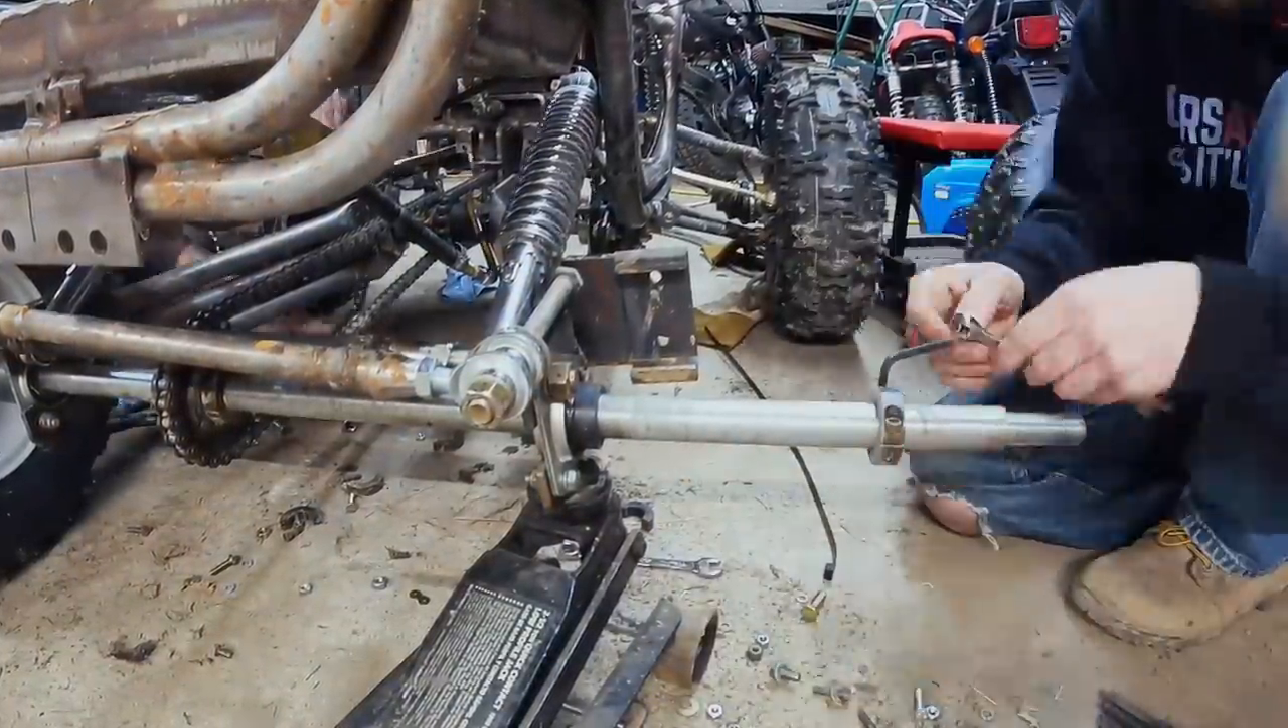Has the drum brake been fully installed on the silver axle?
No.